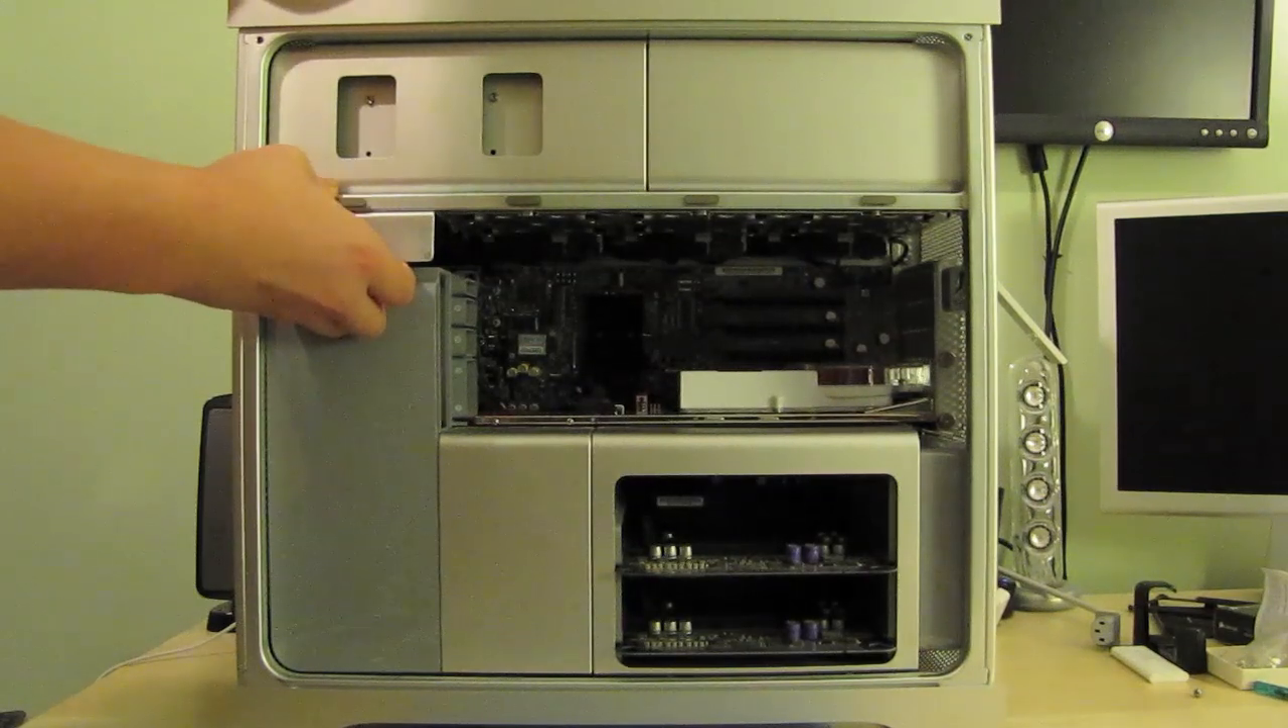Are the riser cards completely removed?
No.